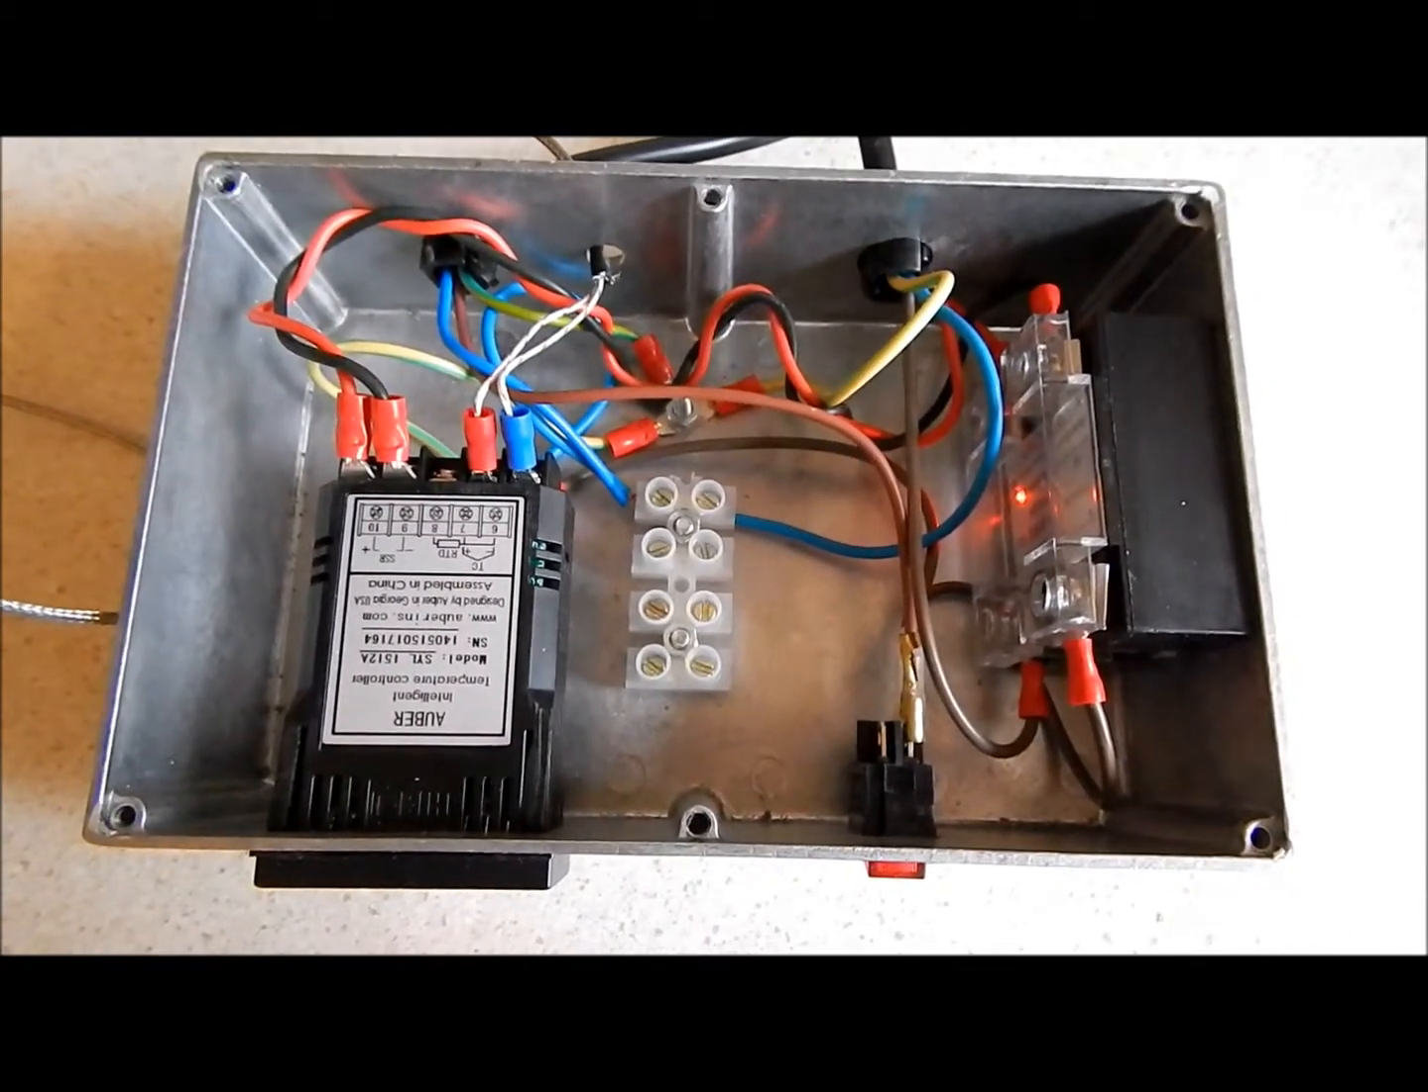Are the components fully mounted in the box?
Yes.